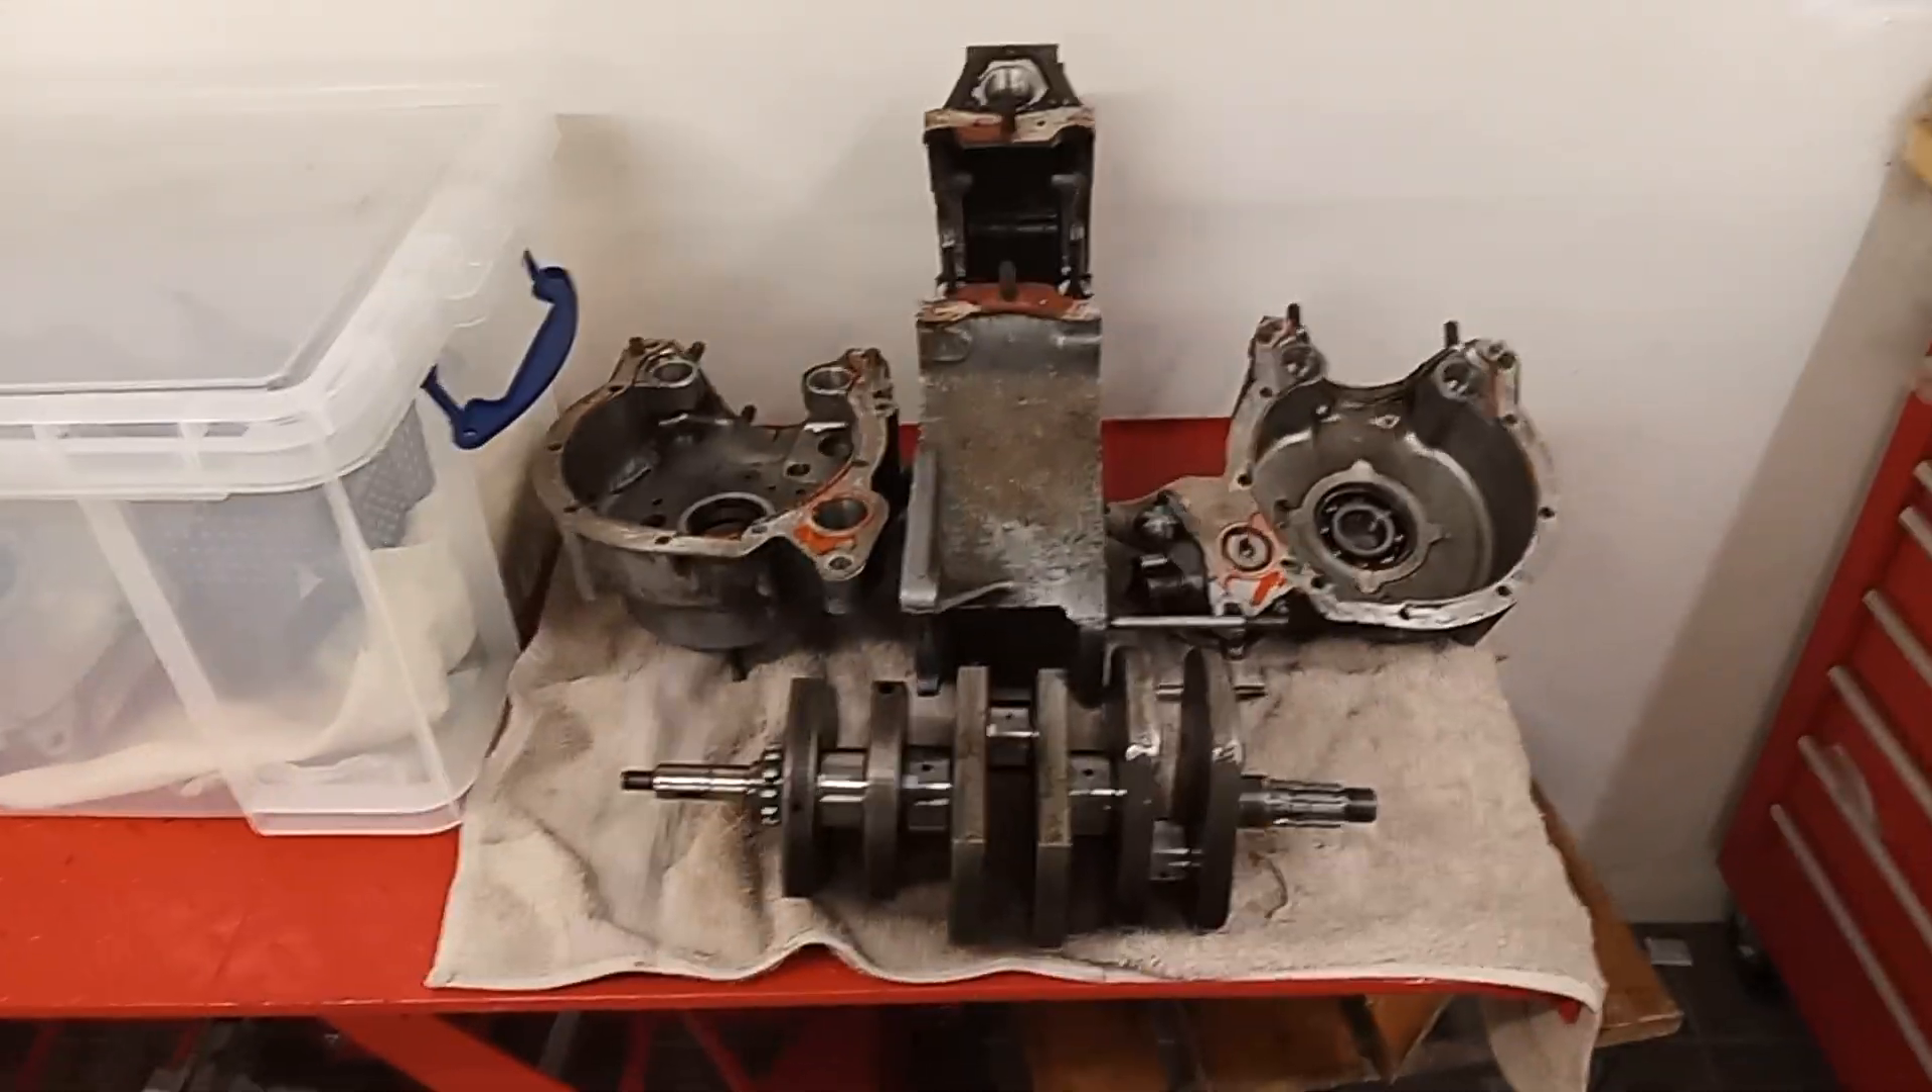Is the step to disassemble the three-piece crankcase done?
Yes.